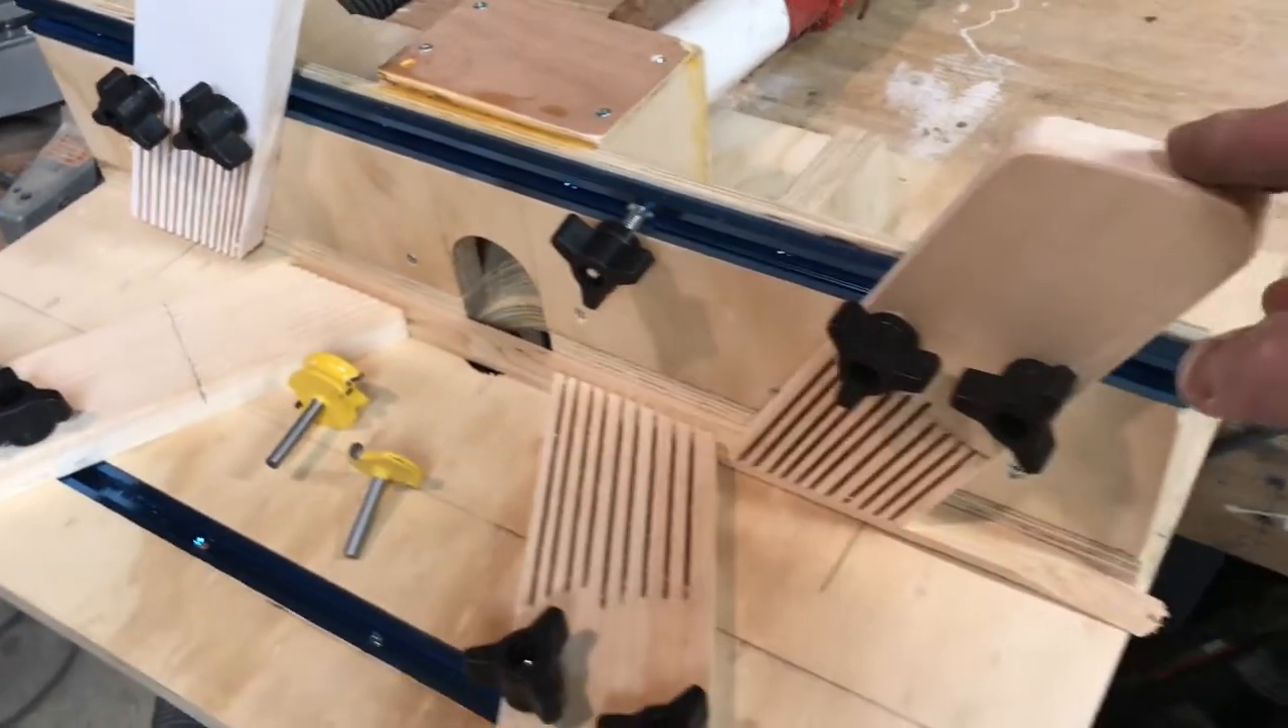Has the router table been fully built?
Yes.